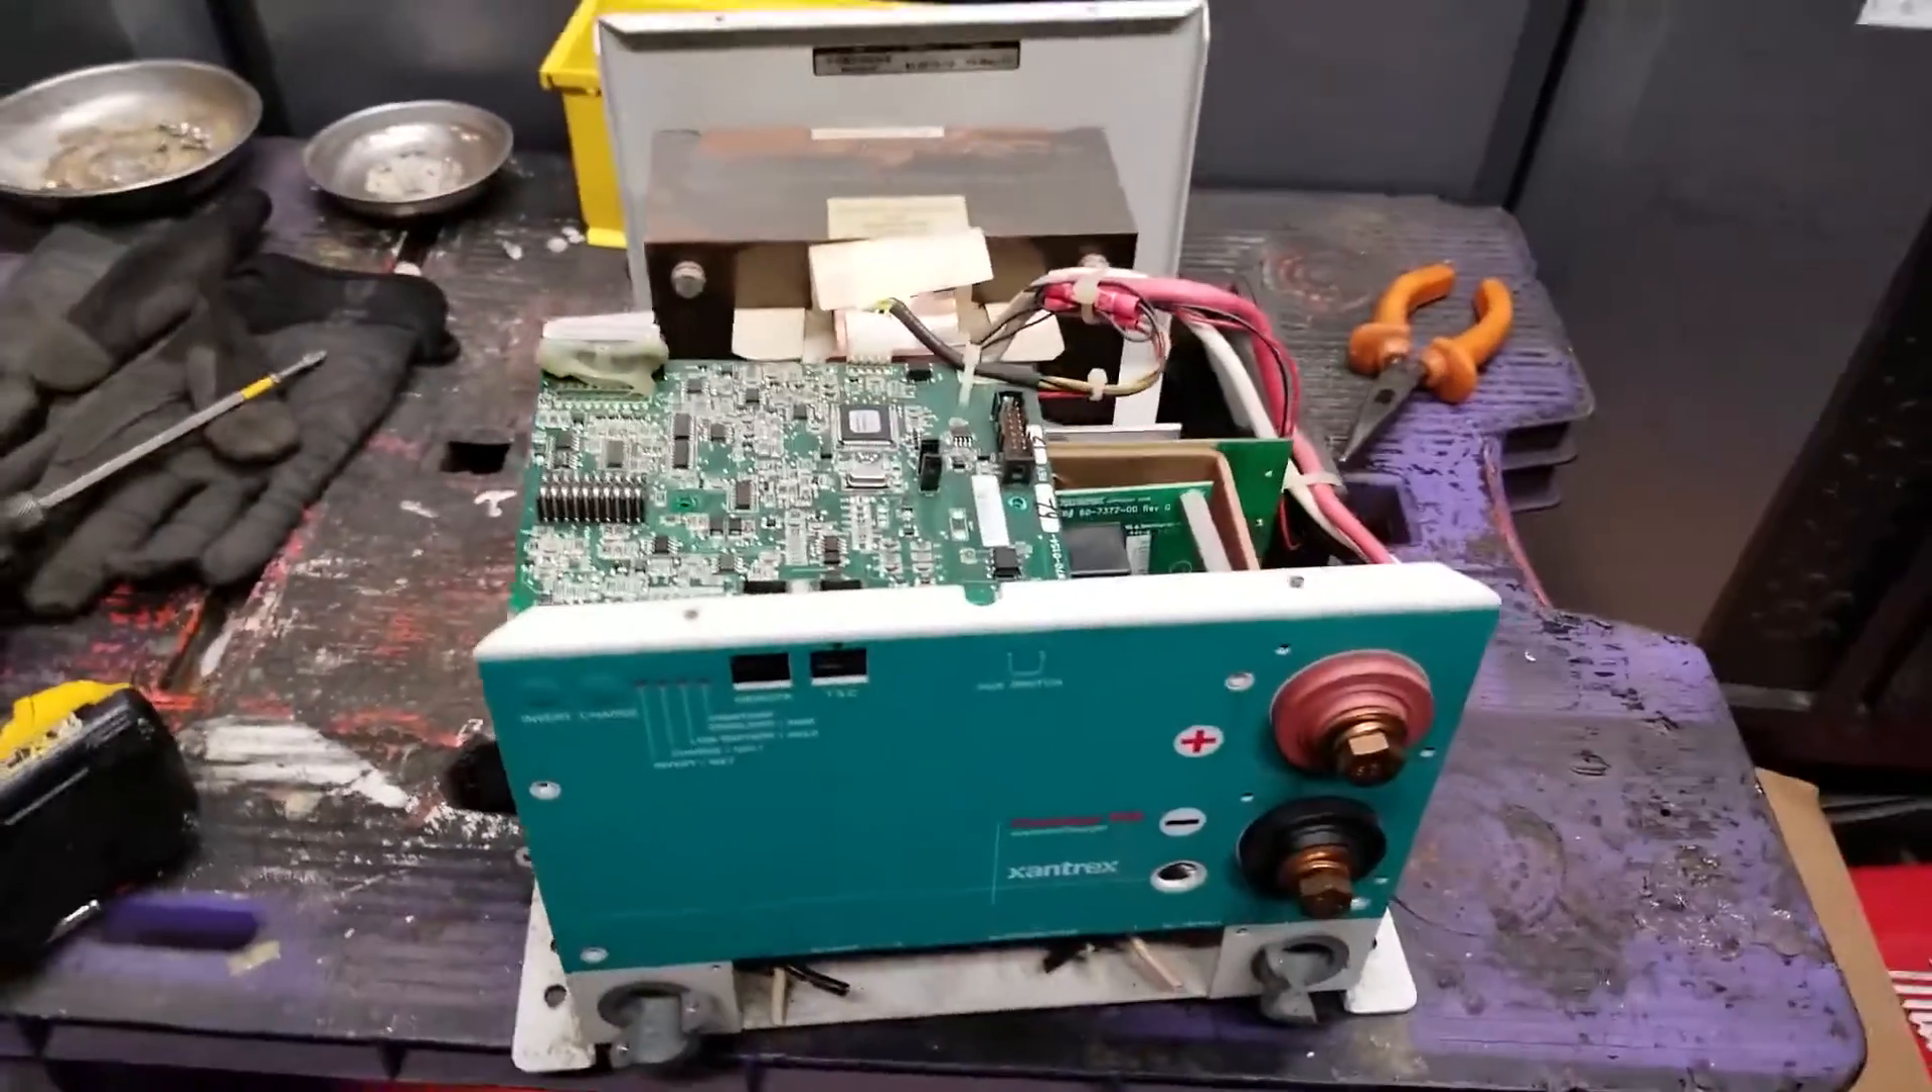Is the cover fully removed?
Yes.